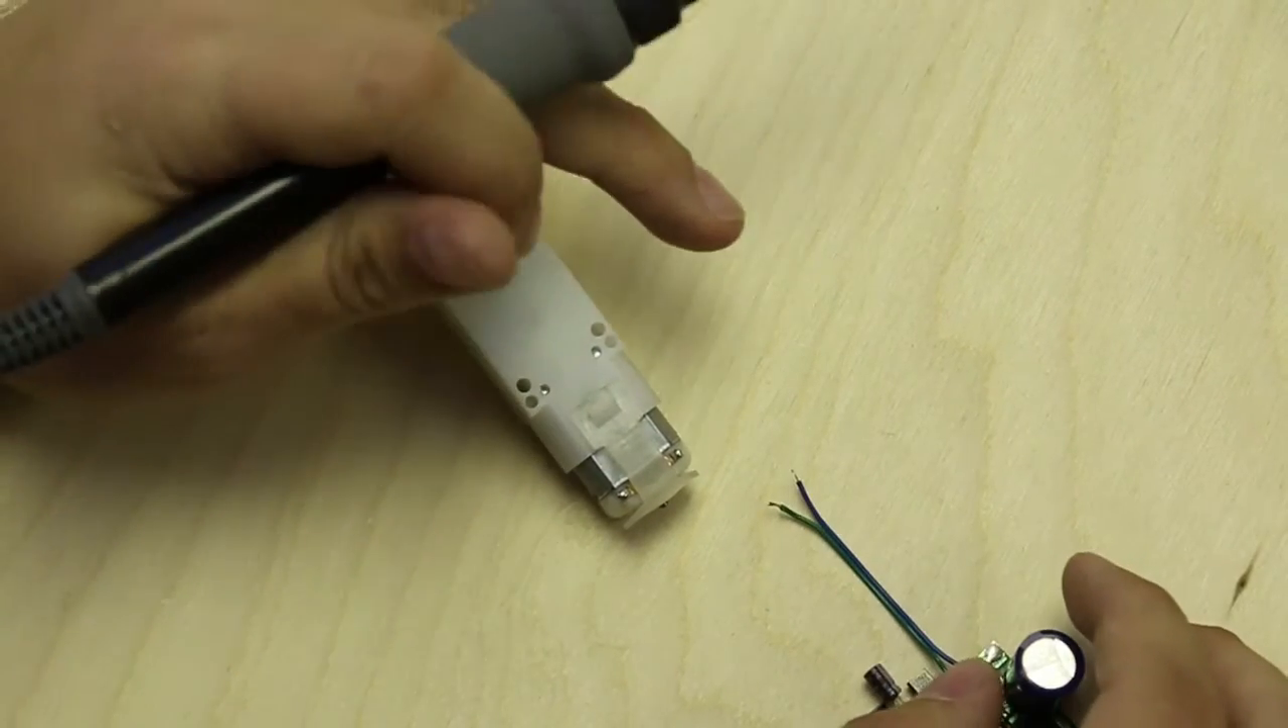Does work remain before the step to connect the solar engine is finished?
Yes.